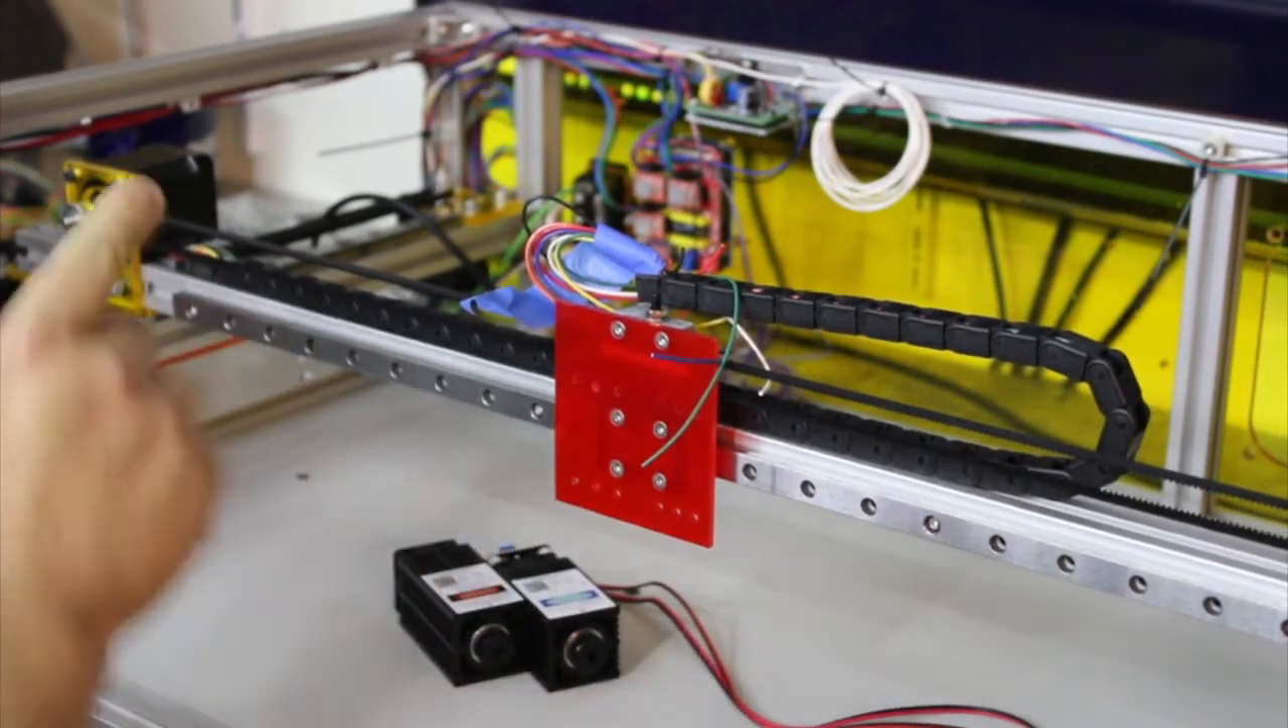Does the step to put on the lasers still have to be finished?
Yes.